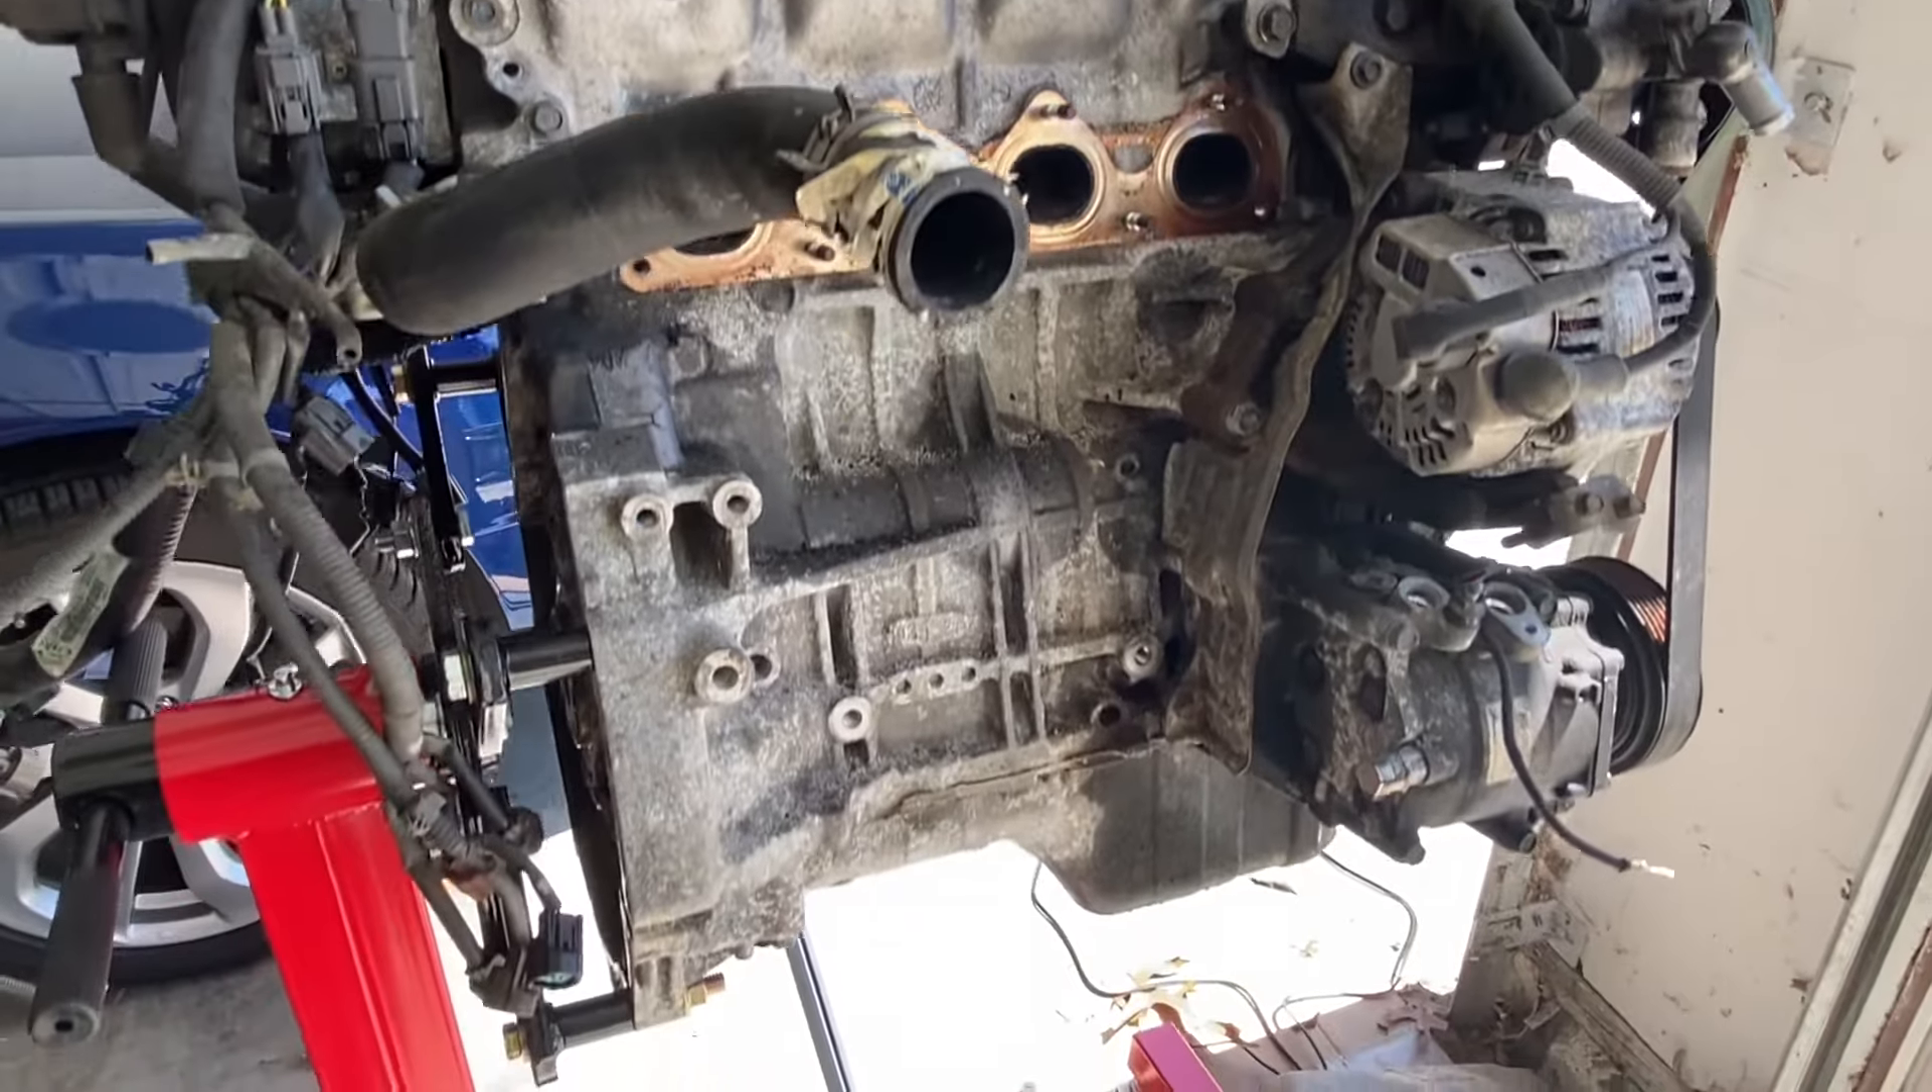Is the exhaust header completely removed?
Yes.